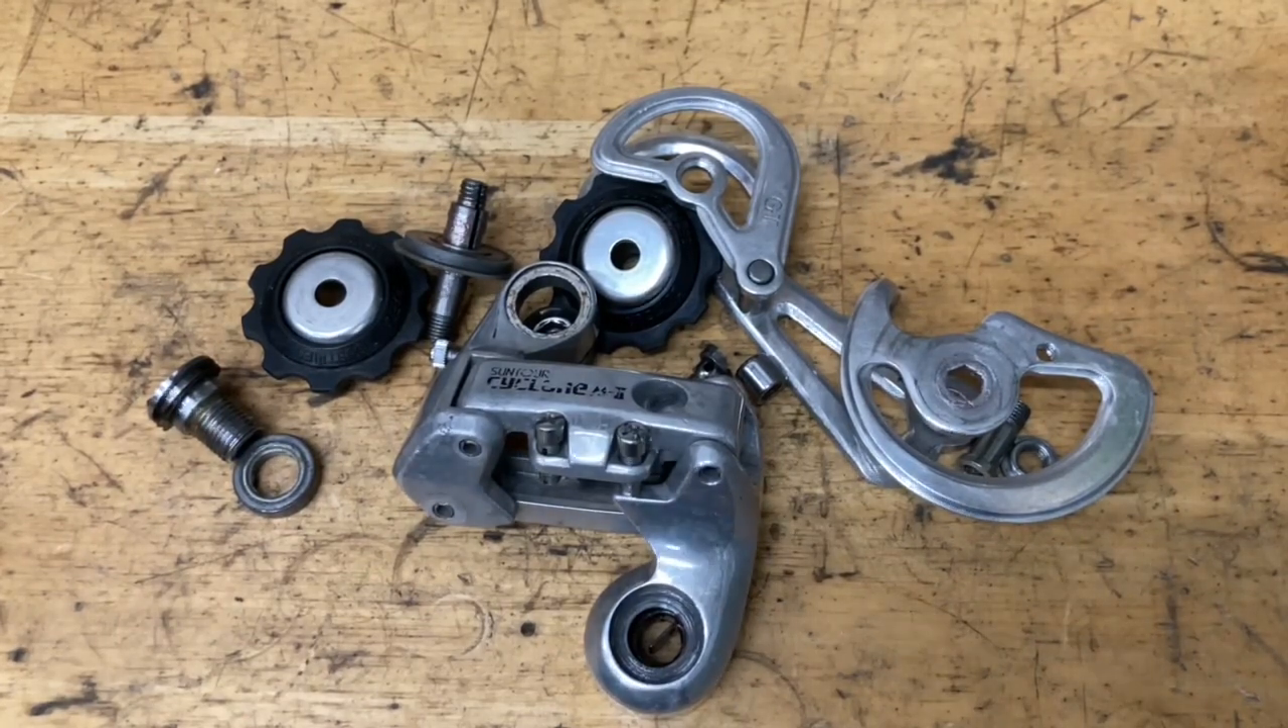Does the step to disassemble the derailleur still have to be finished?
No.